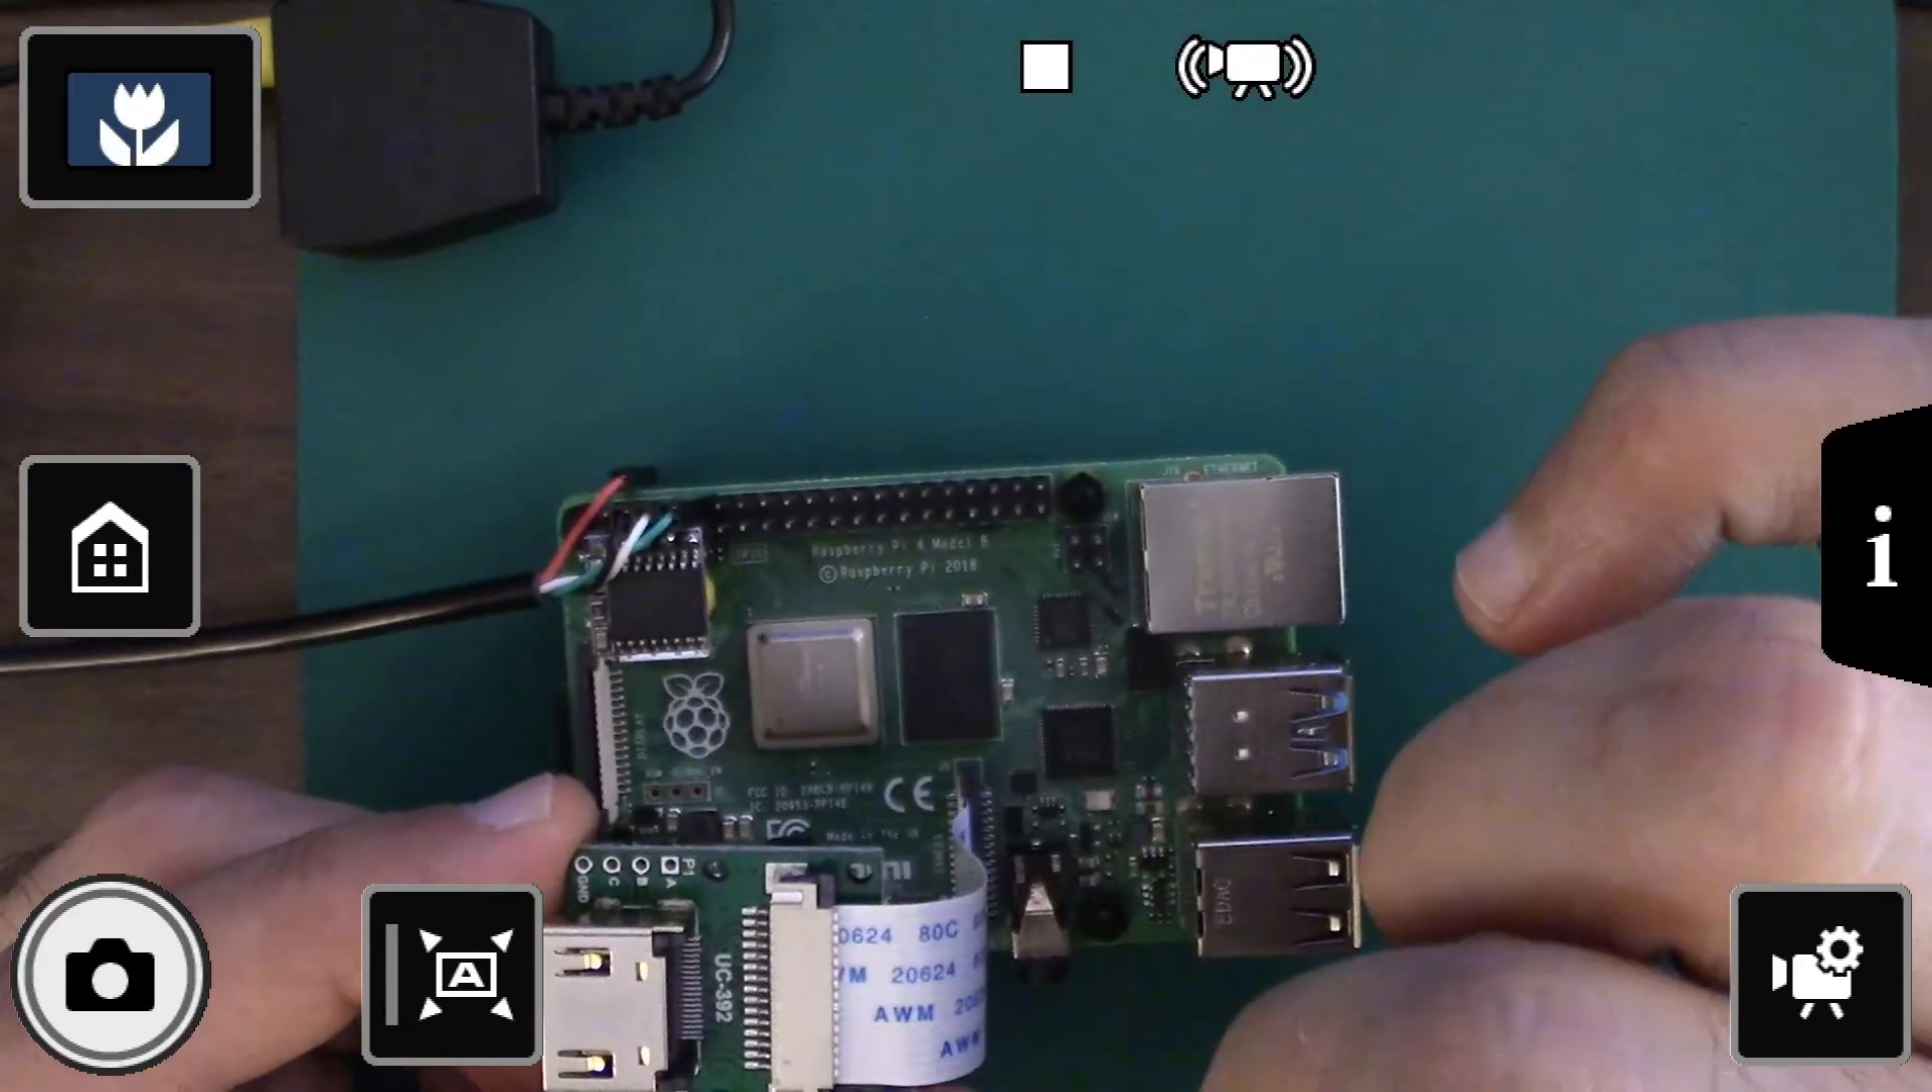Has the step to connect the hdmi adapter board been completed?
Yes.